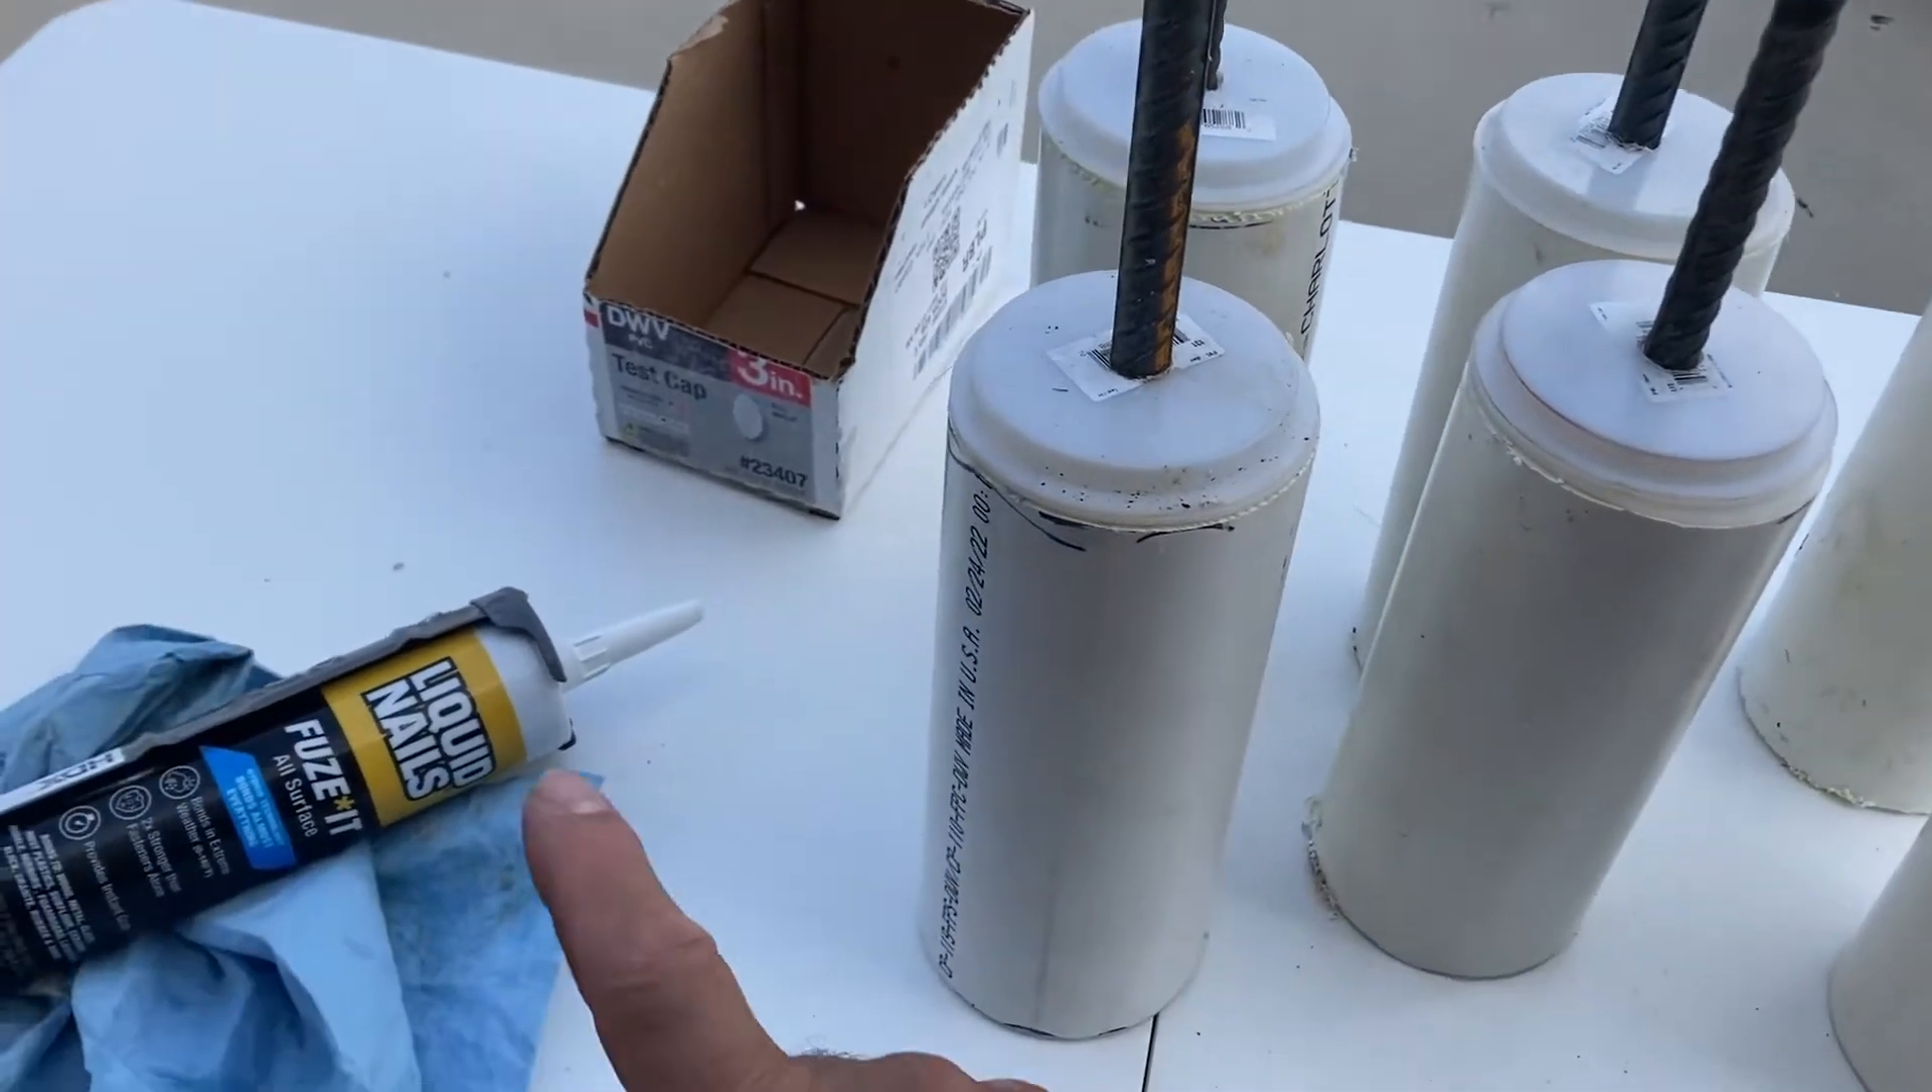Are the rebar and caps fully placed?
Yes.